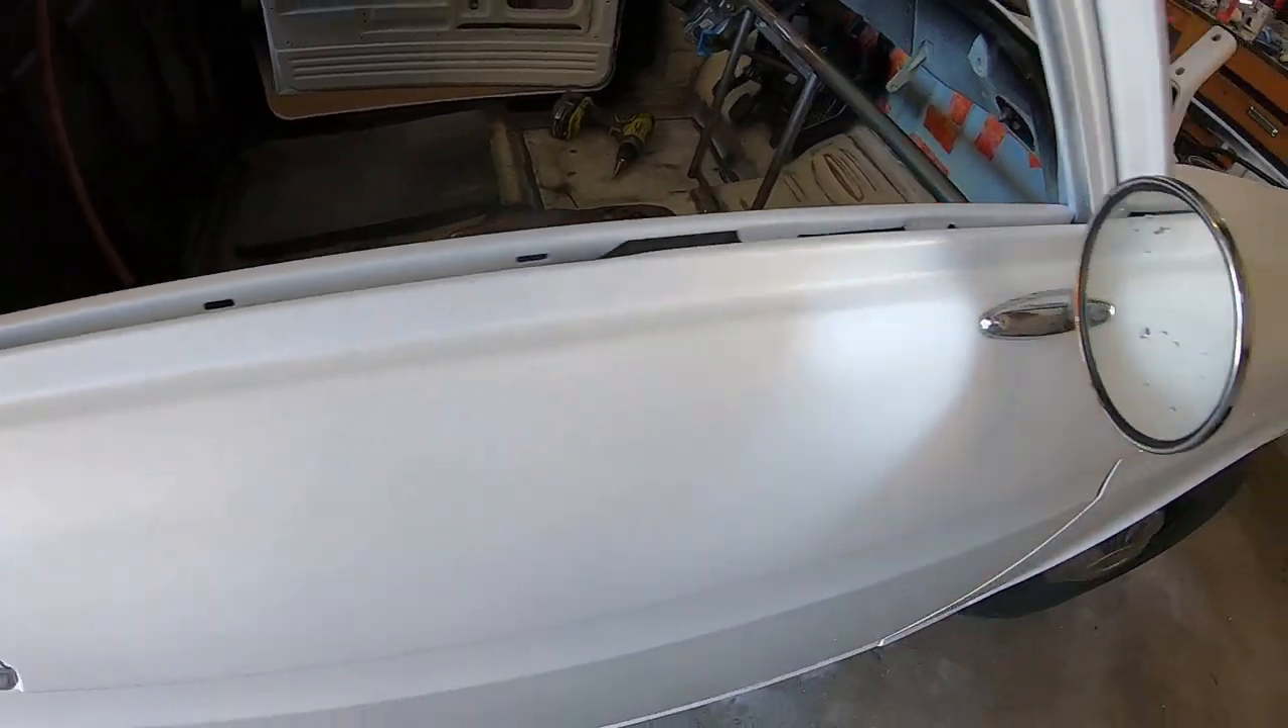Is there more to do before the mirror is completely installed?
No.